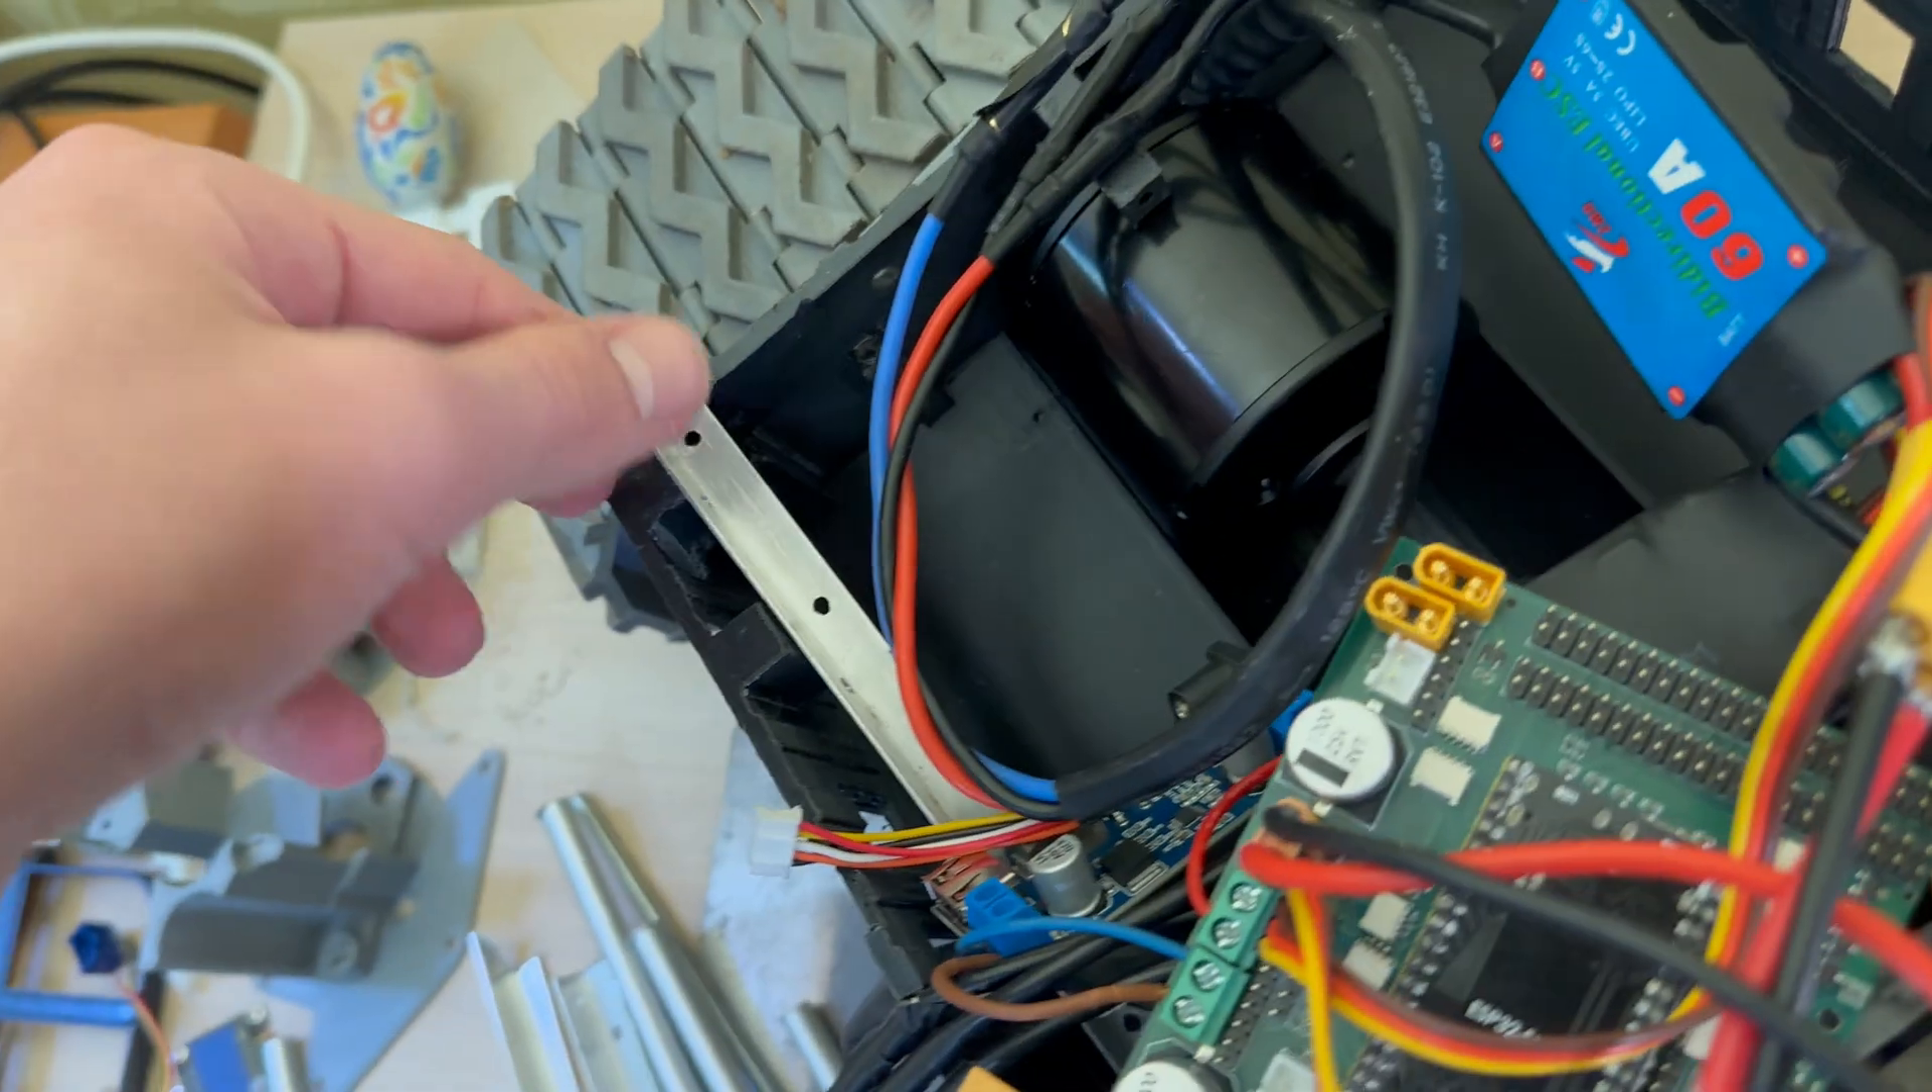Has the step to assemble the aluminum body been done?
No.